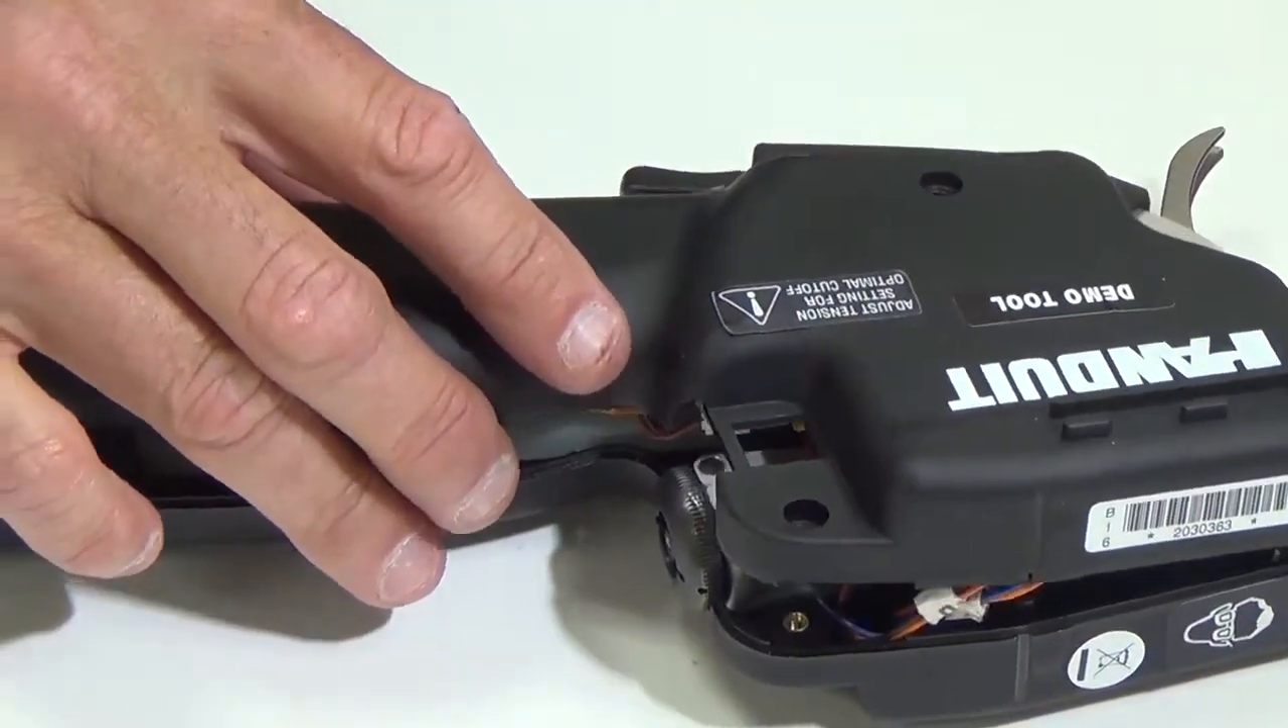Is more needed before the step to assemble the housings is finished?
Yes.